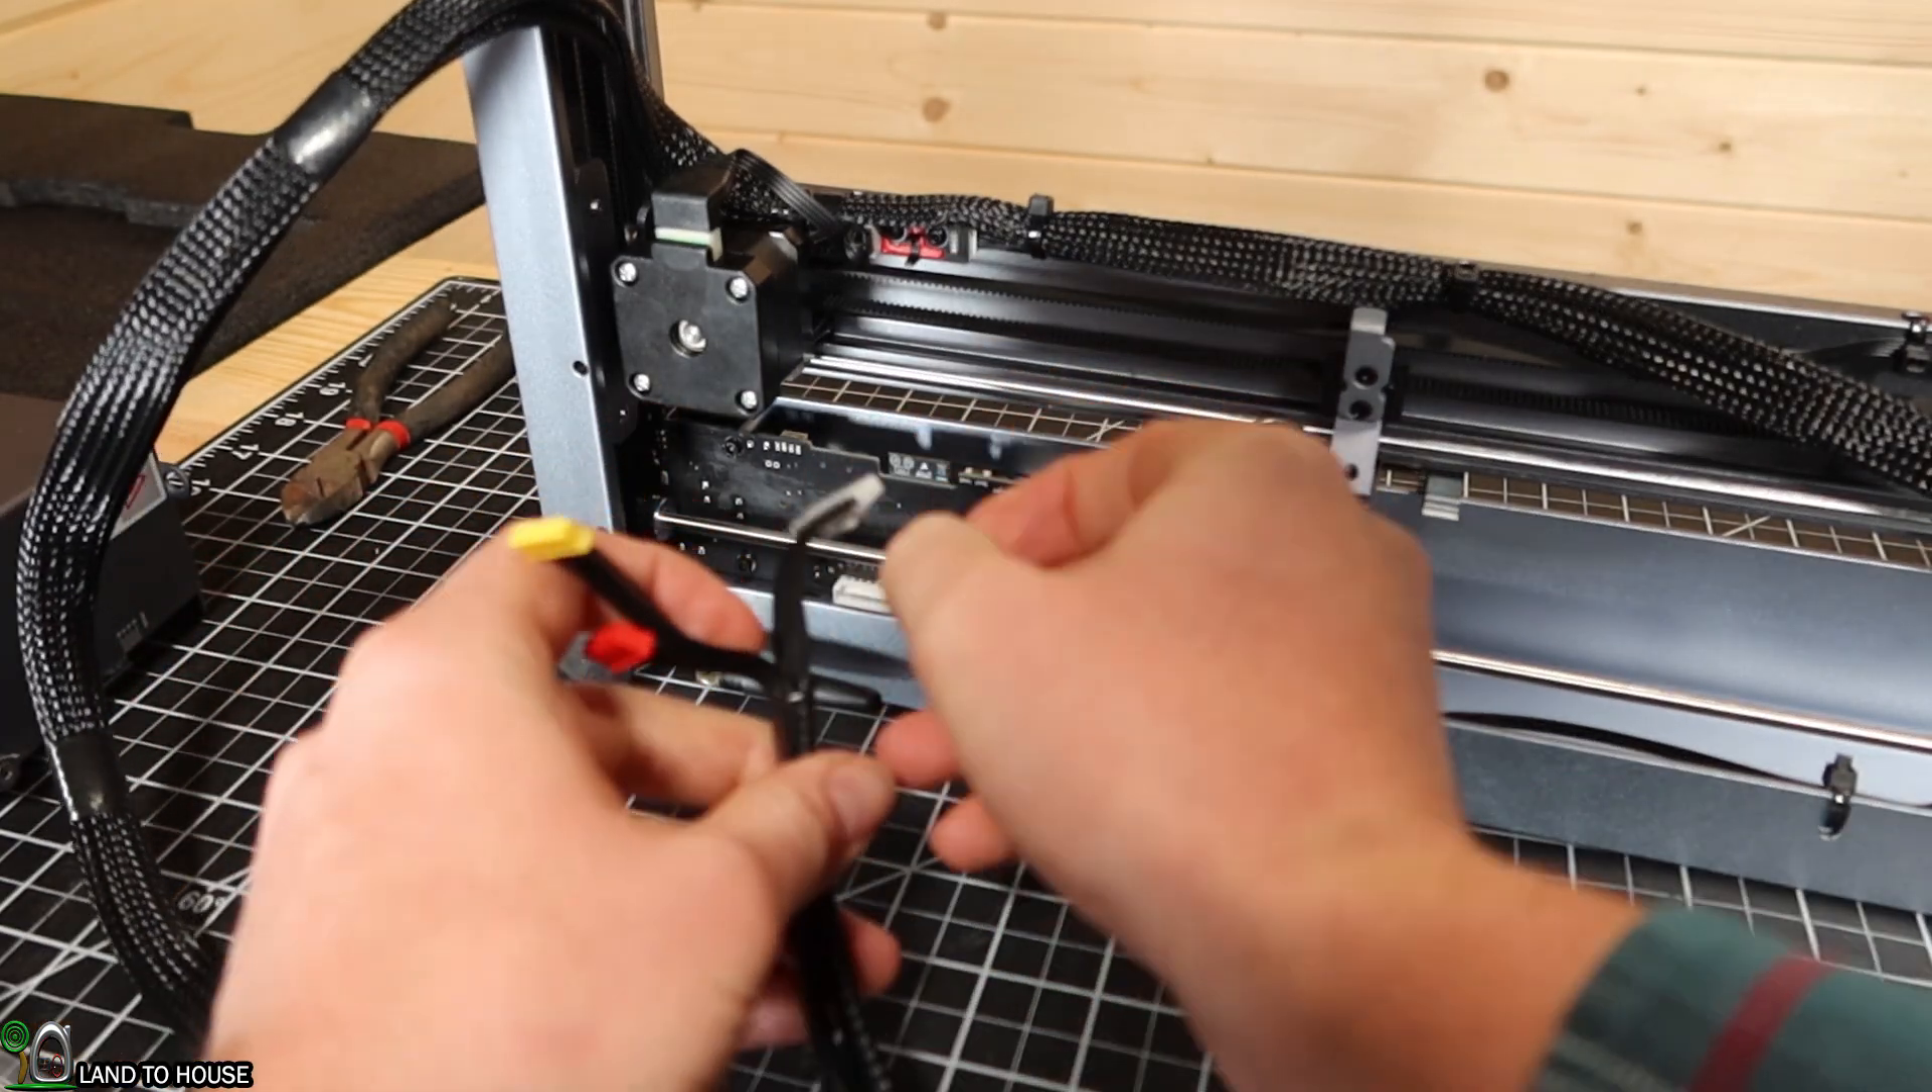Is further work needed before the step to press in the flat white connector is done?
Yes.